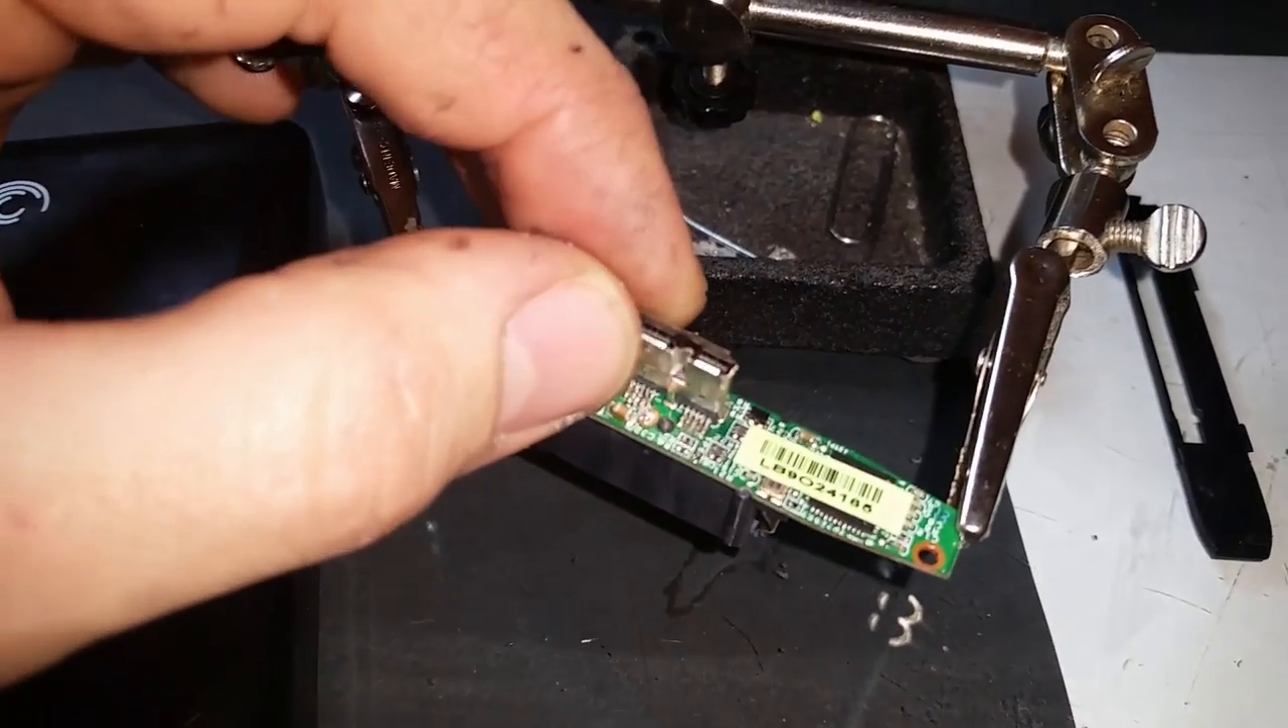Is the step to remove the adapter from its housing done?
Yes.